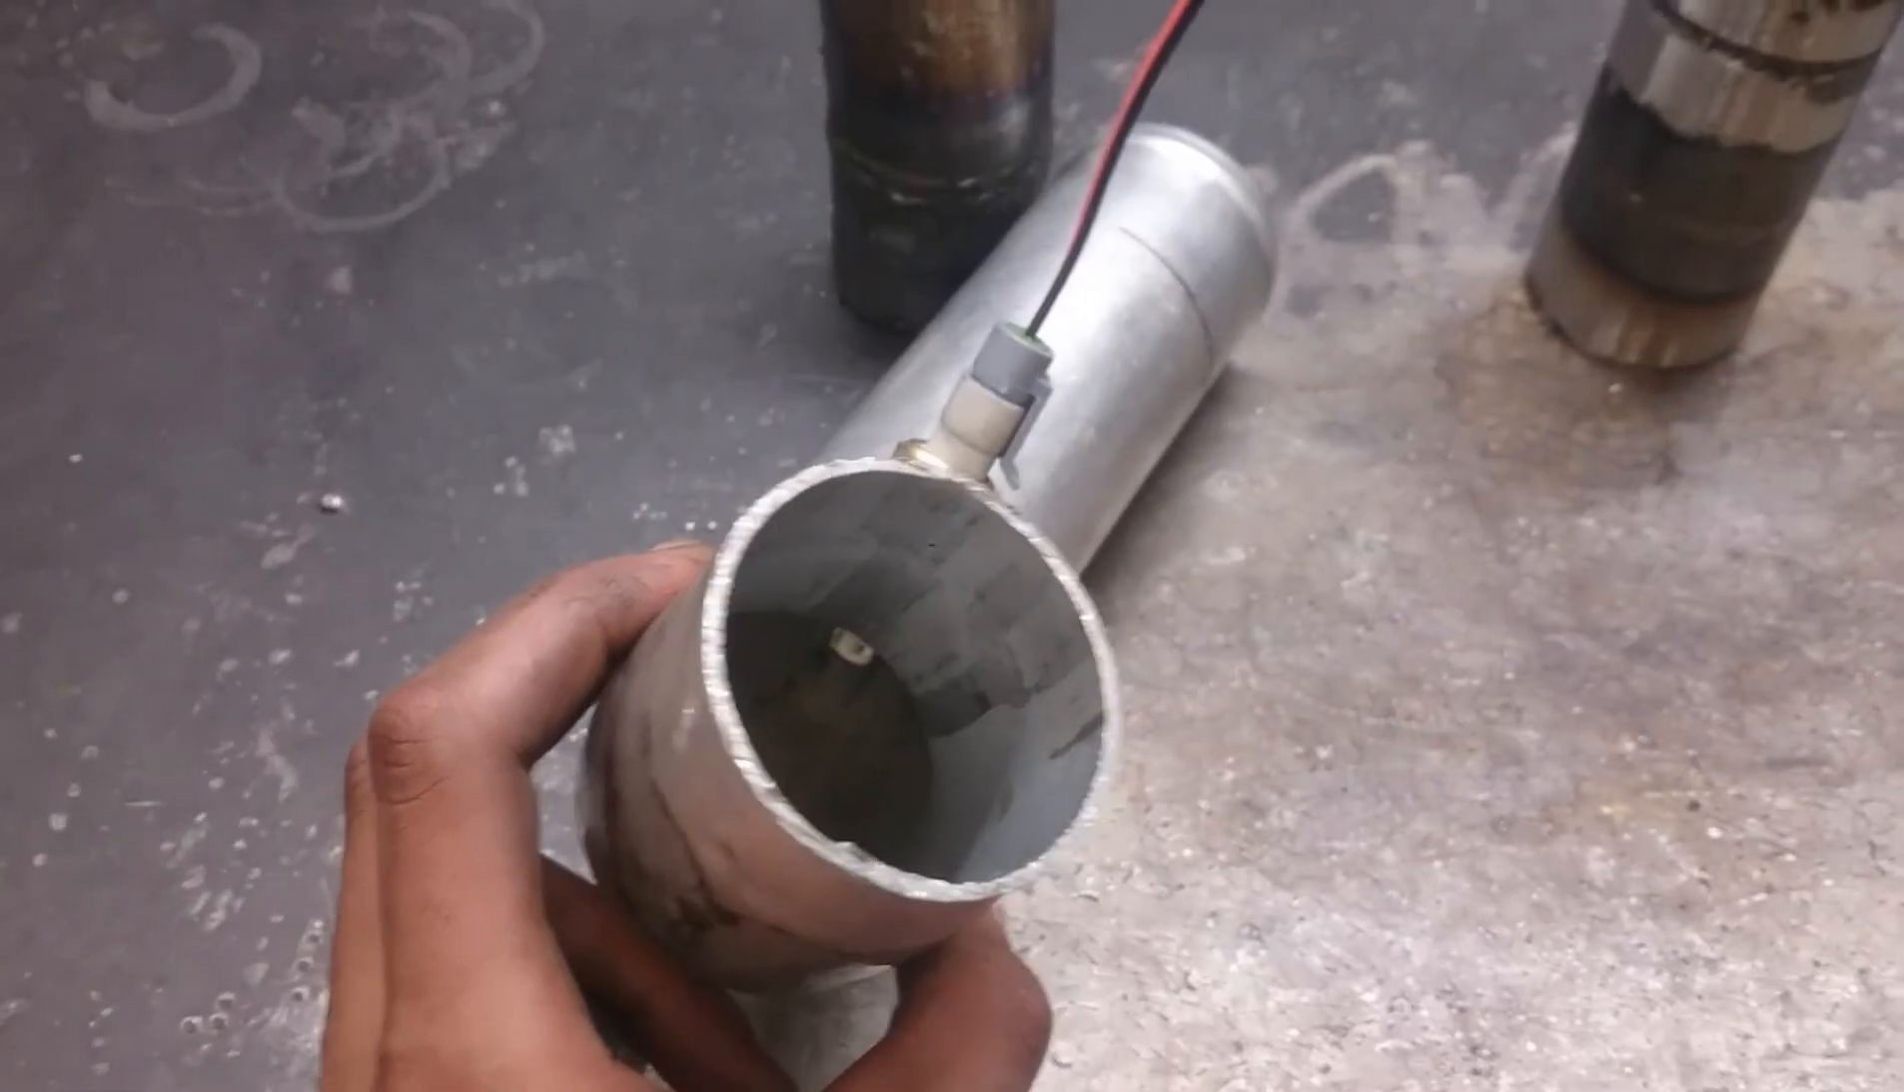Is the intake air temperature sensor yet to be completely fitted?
No.